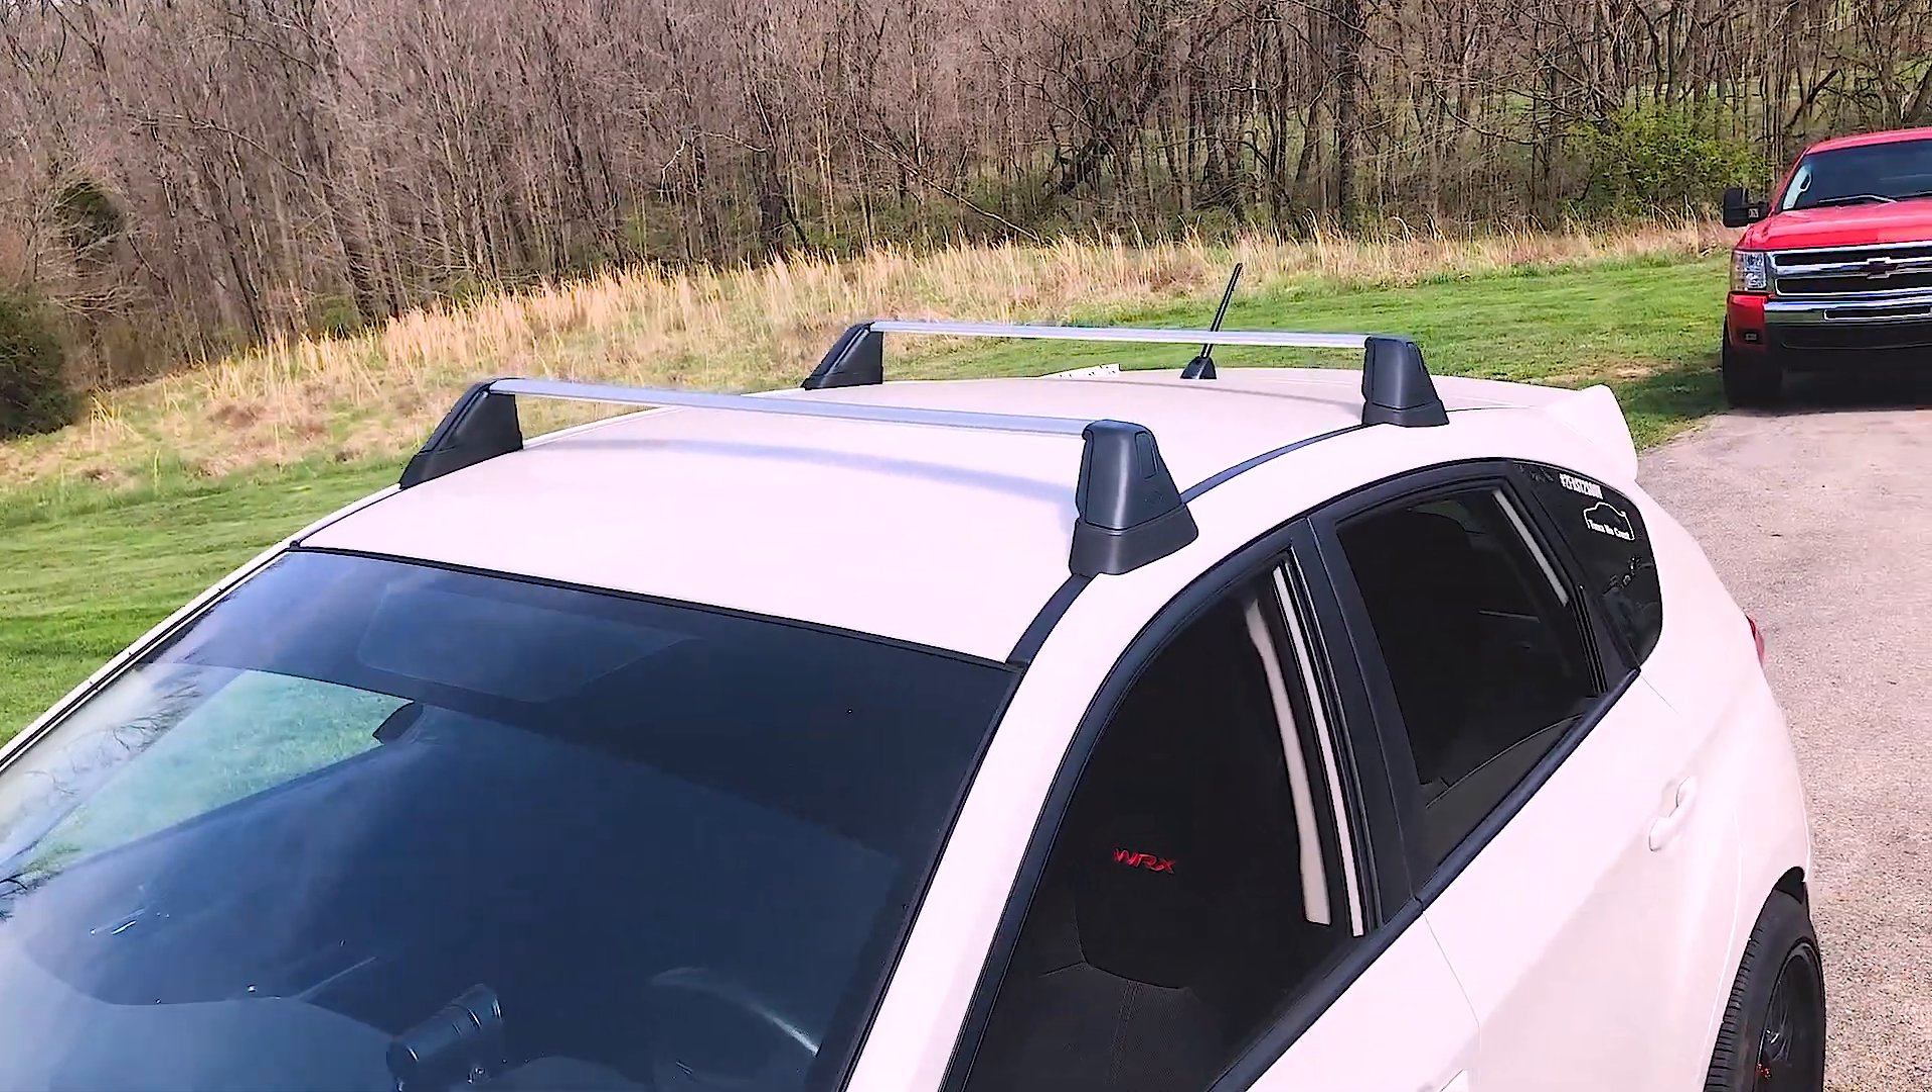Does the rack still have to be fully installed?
No.